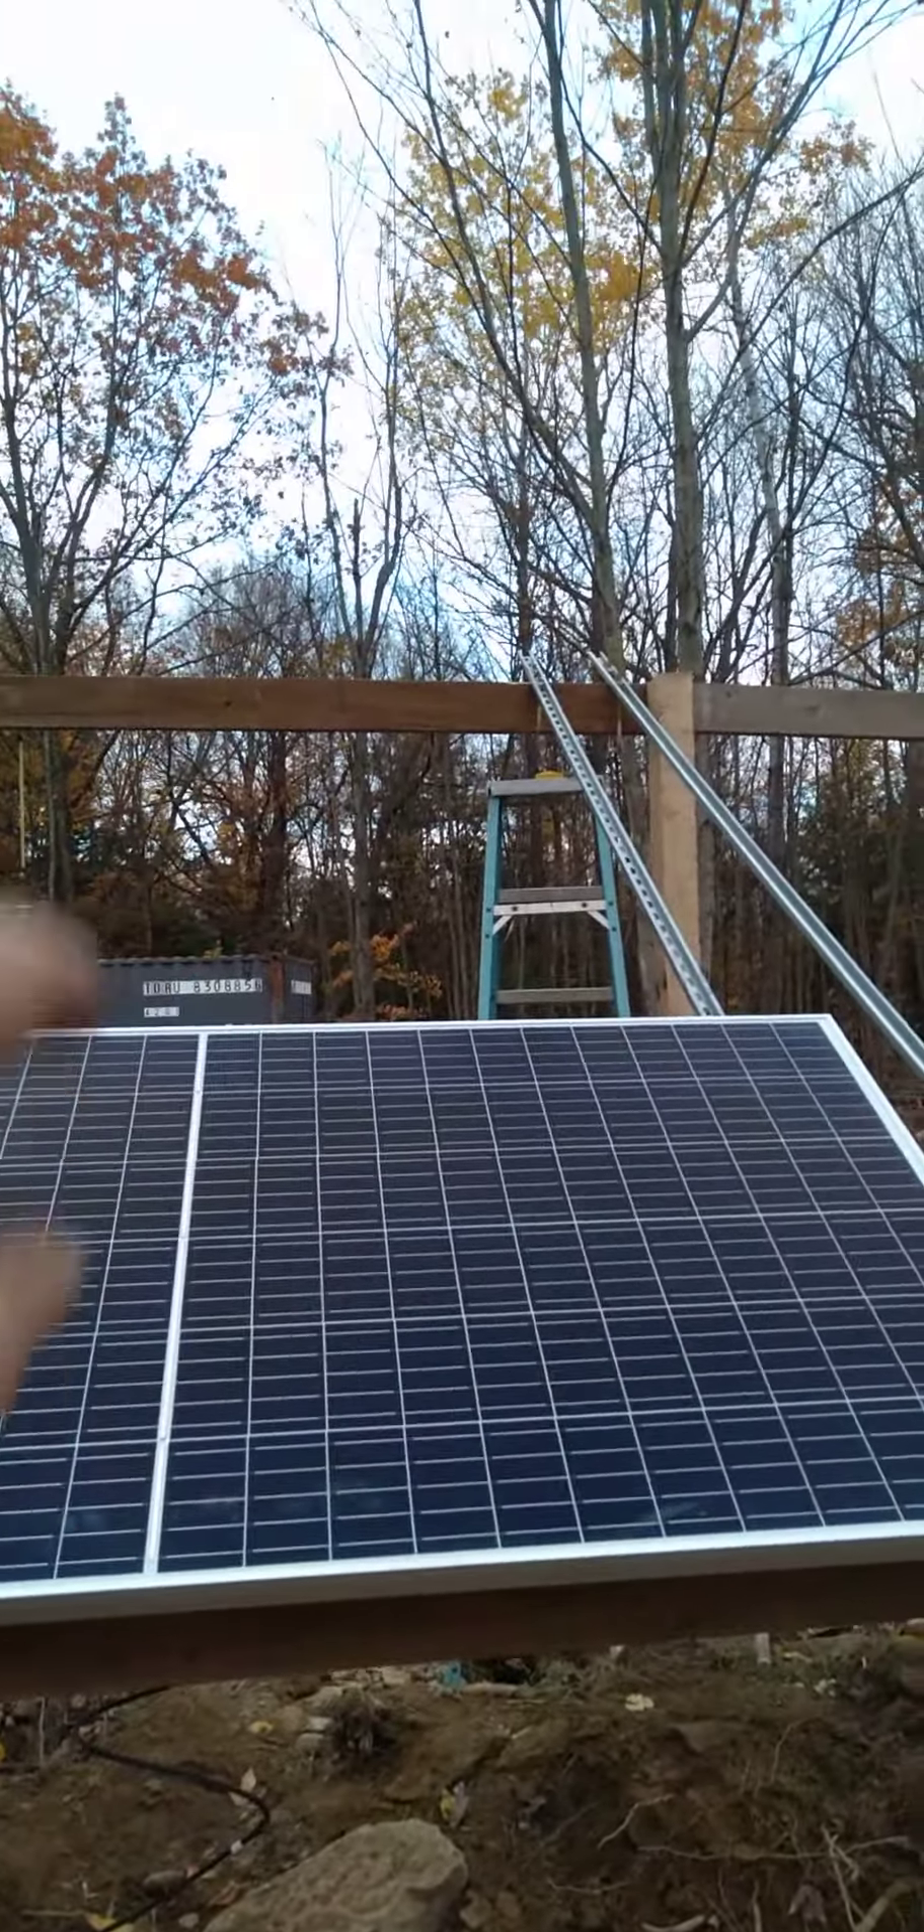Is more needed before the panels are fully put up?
Yes.